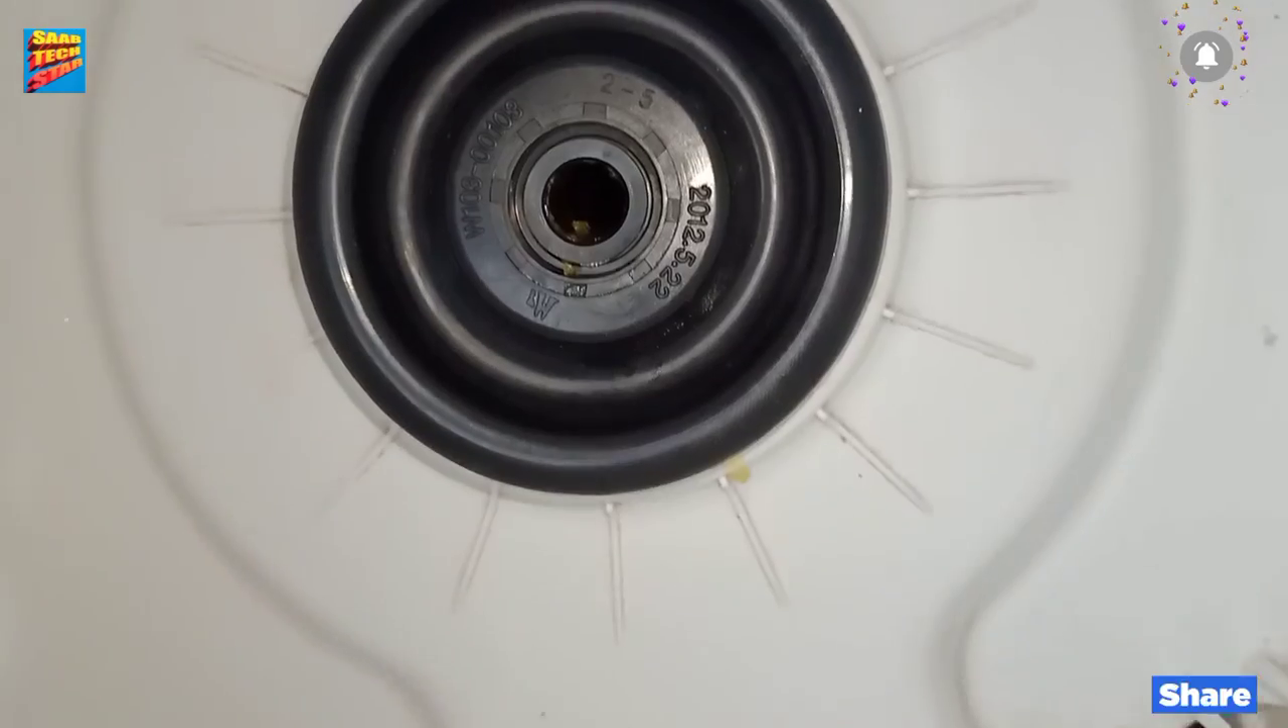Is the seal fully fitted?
Yes.